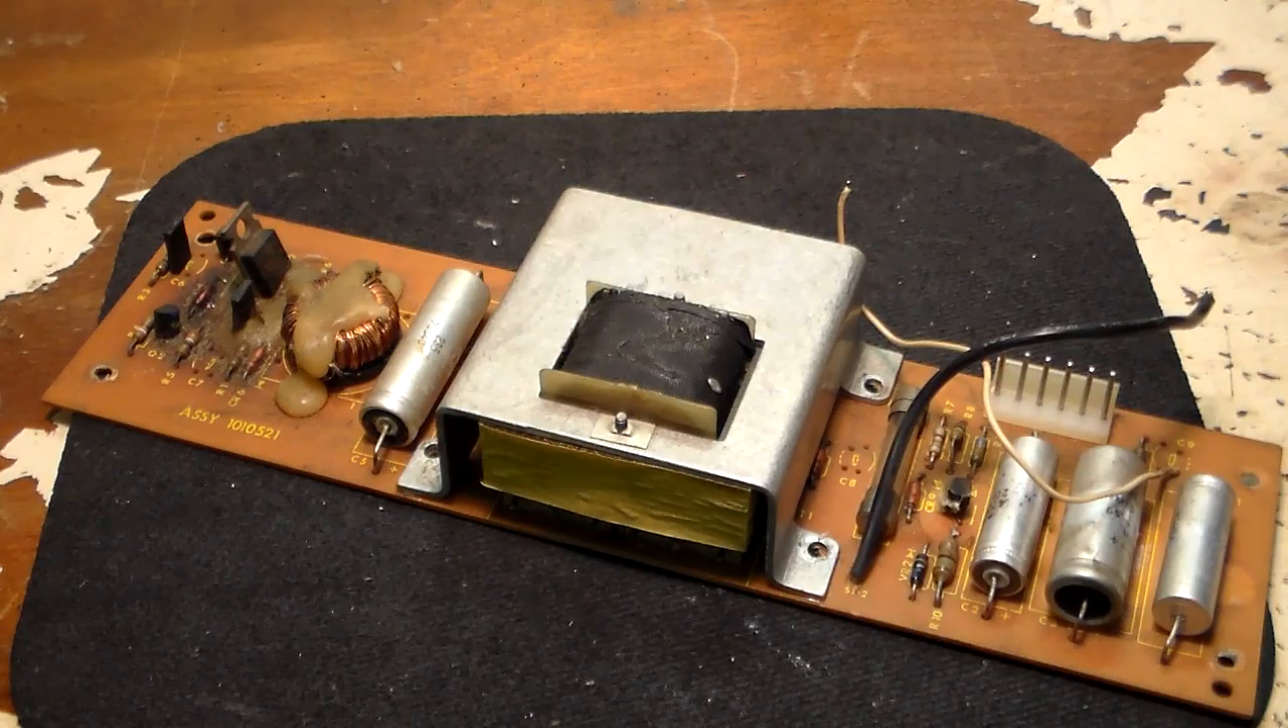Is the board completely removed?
Yes.